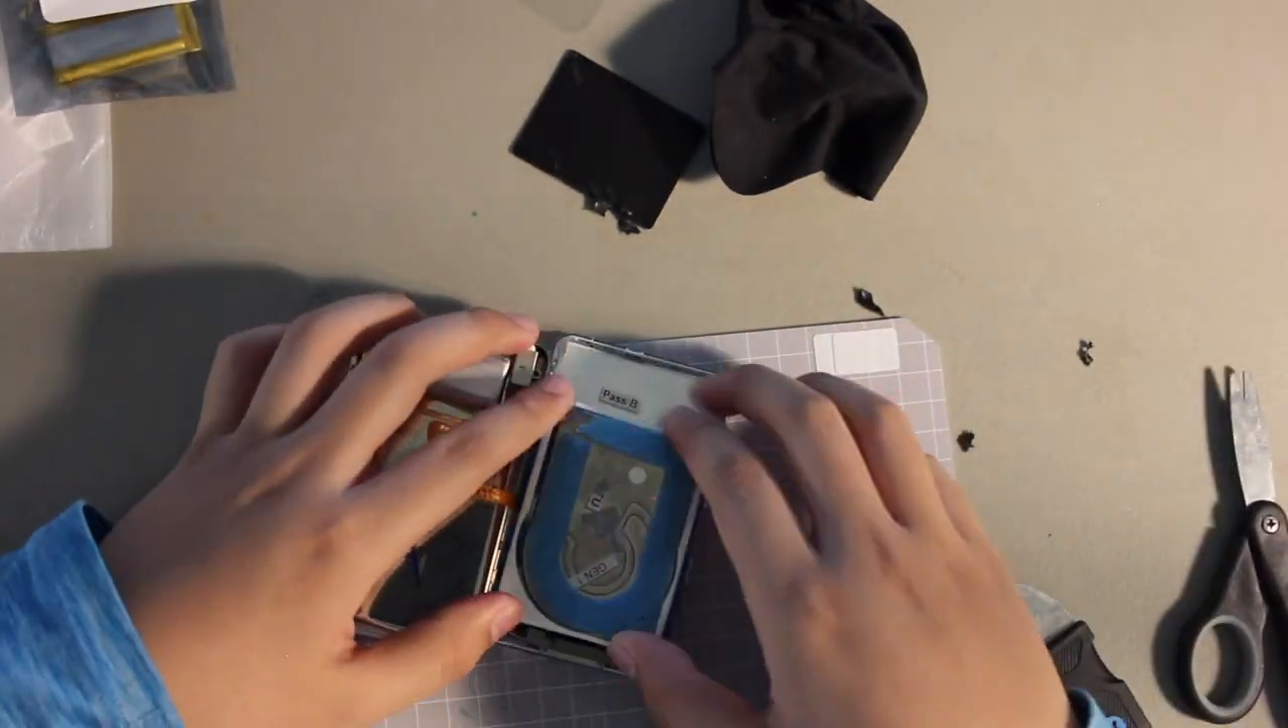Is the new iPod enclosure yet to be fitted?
Yes.